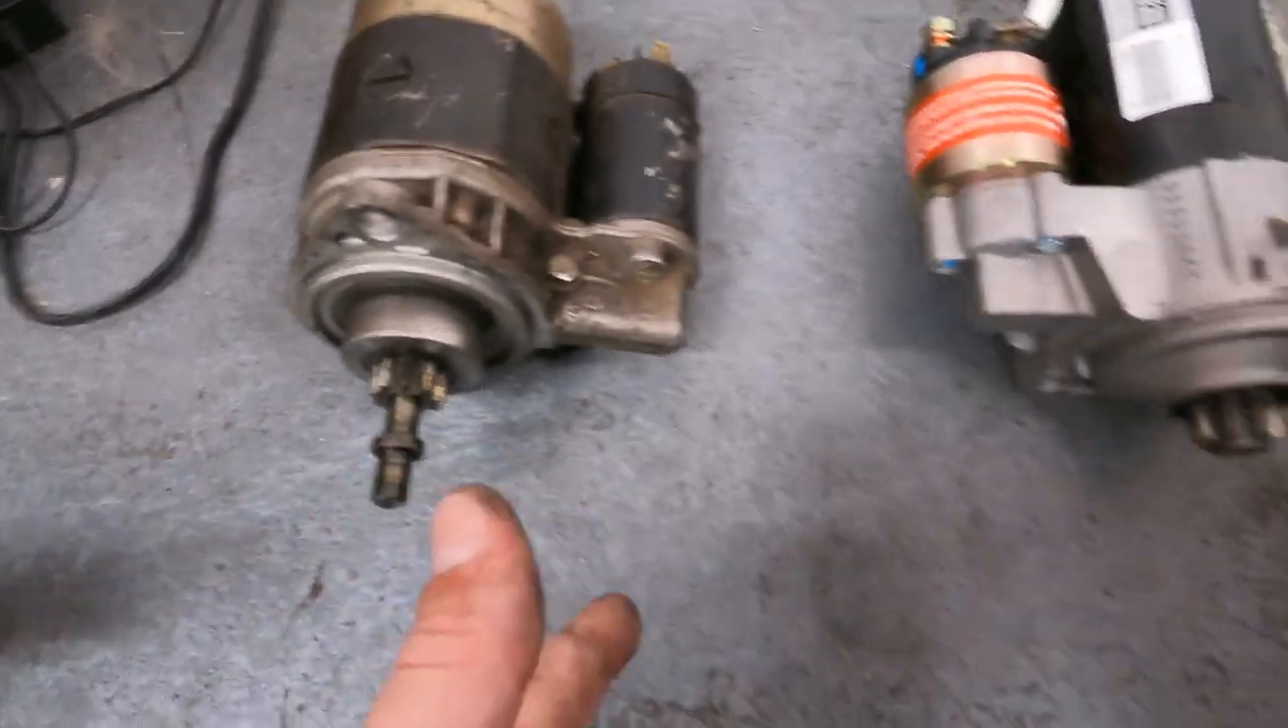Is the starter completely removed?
Yes.